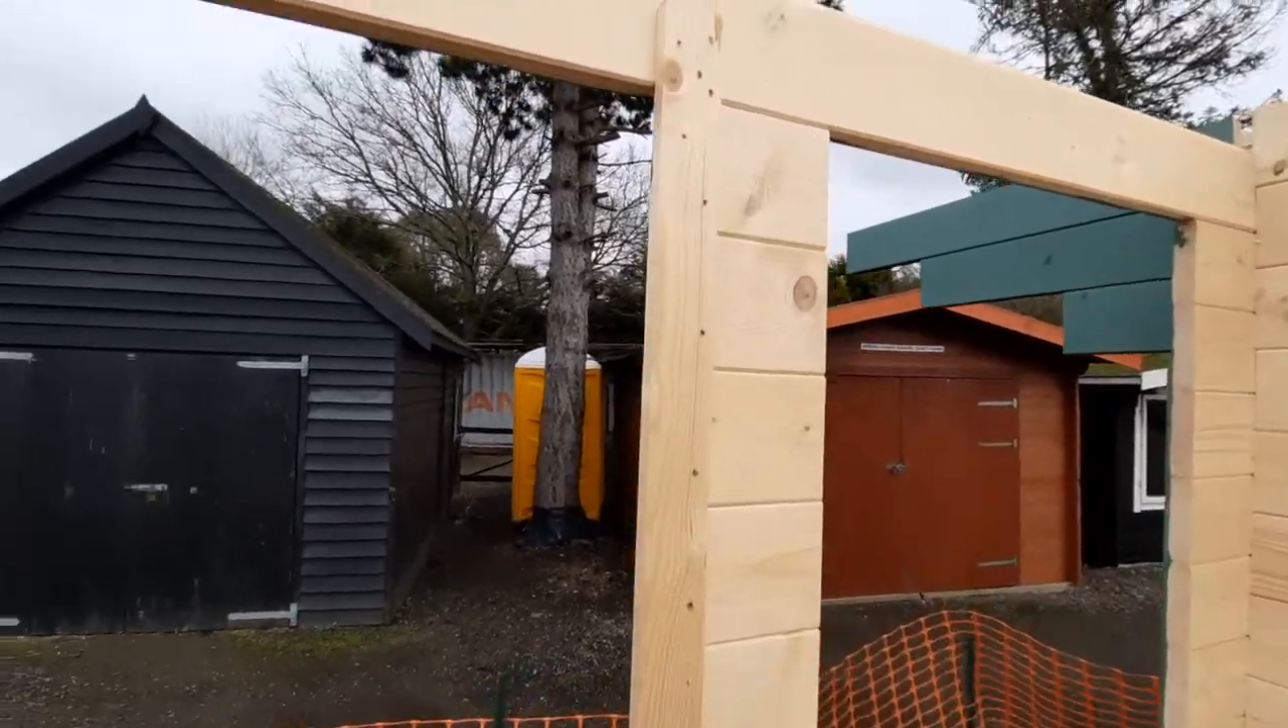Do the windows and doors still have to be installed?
Yes.